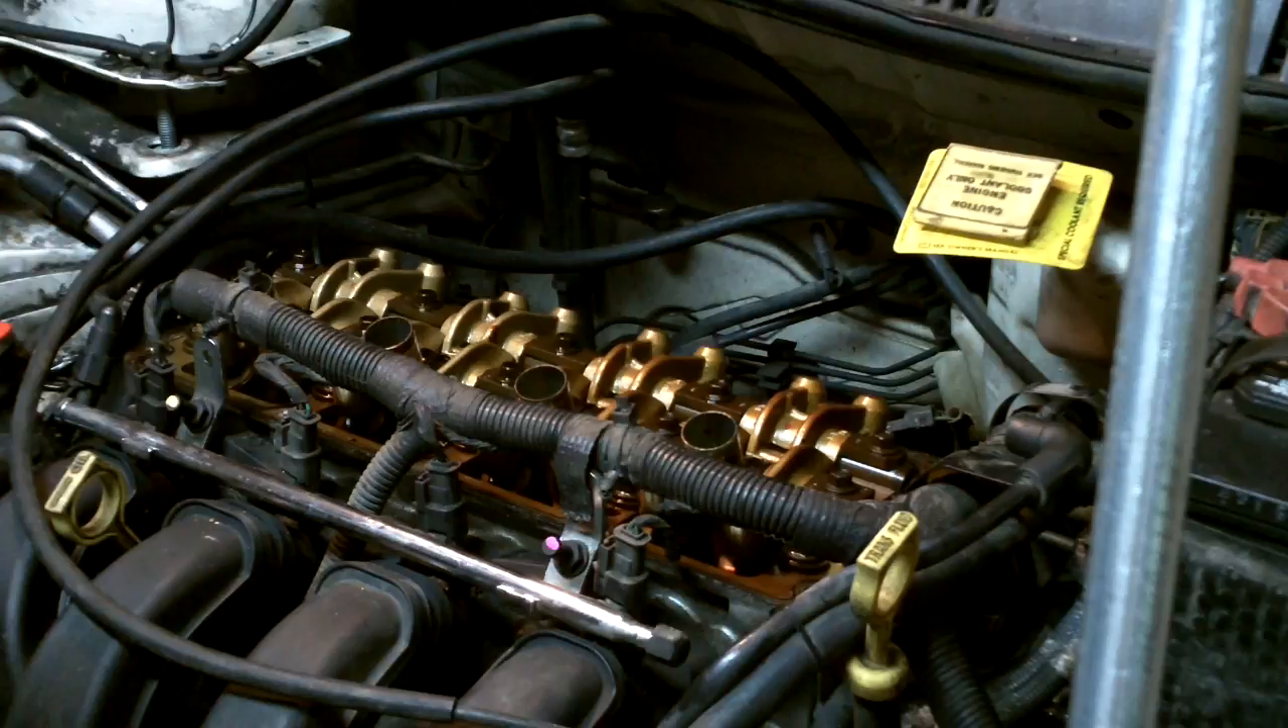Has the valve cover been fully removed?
Yes.